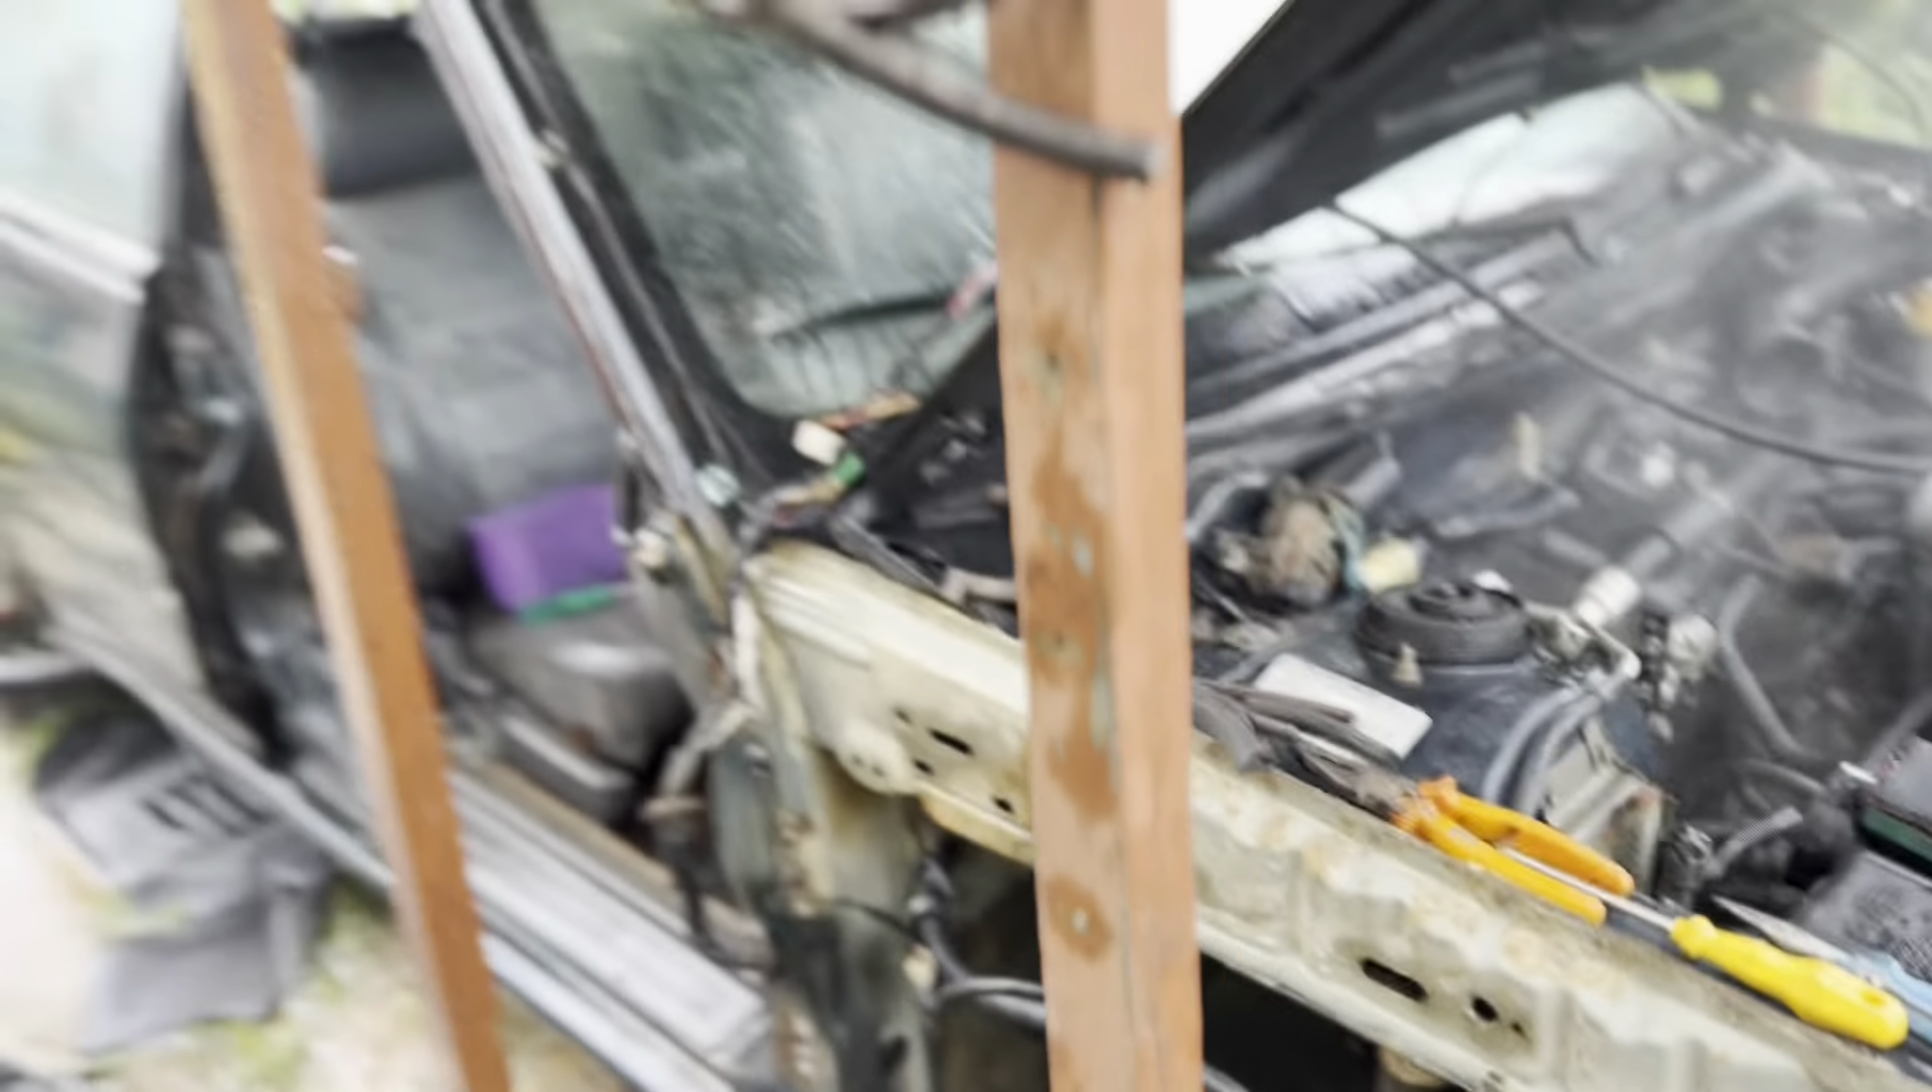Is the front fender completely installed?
No.